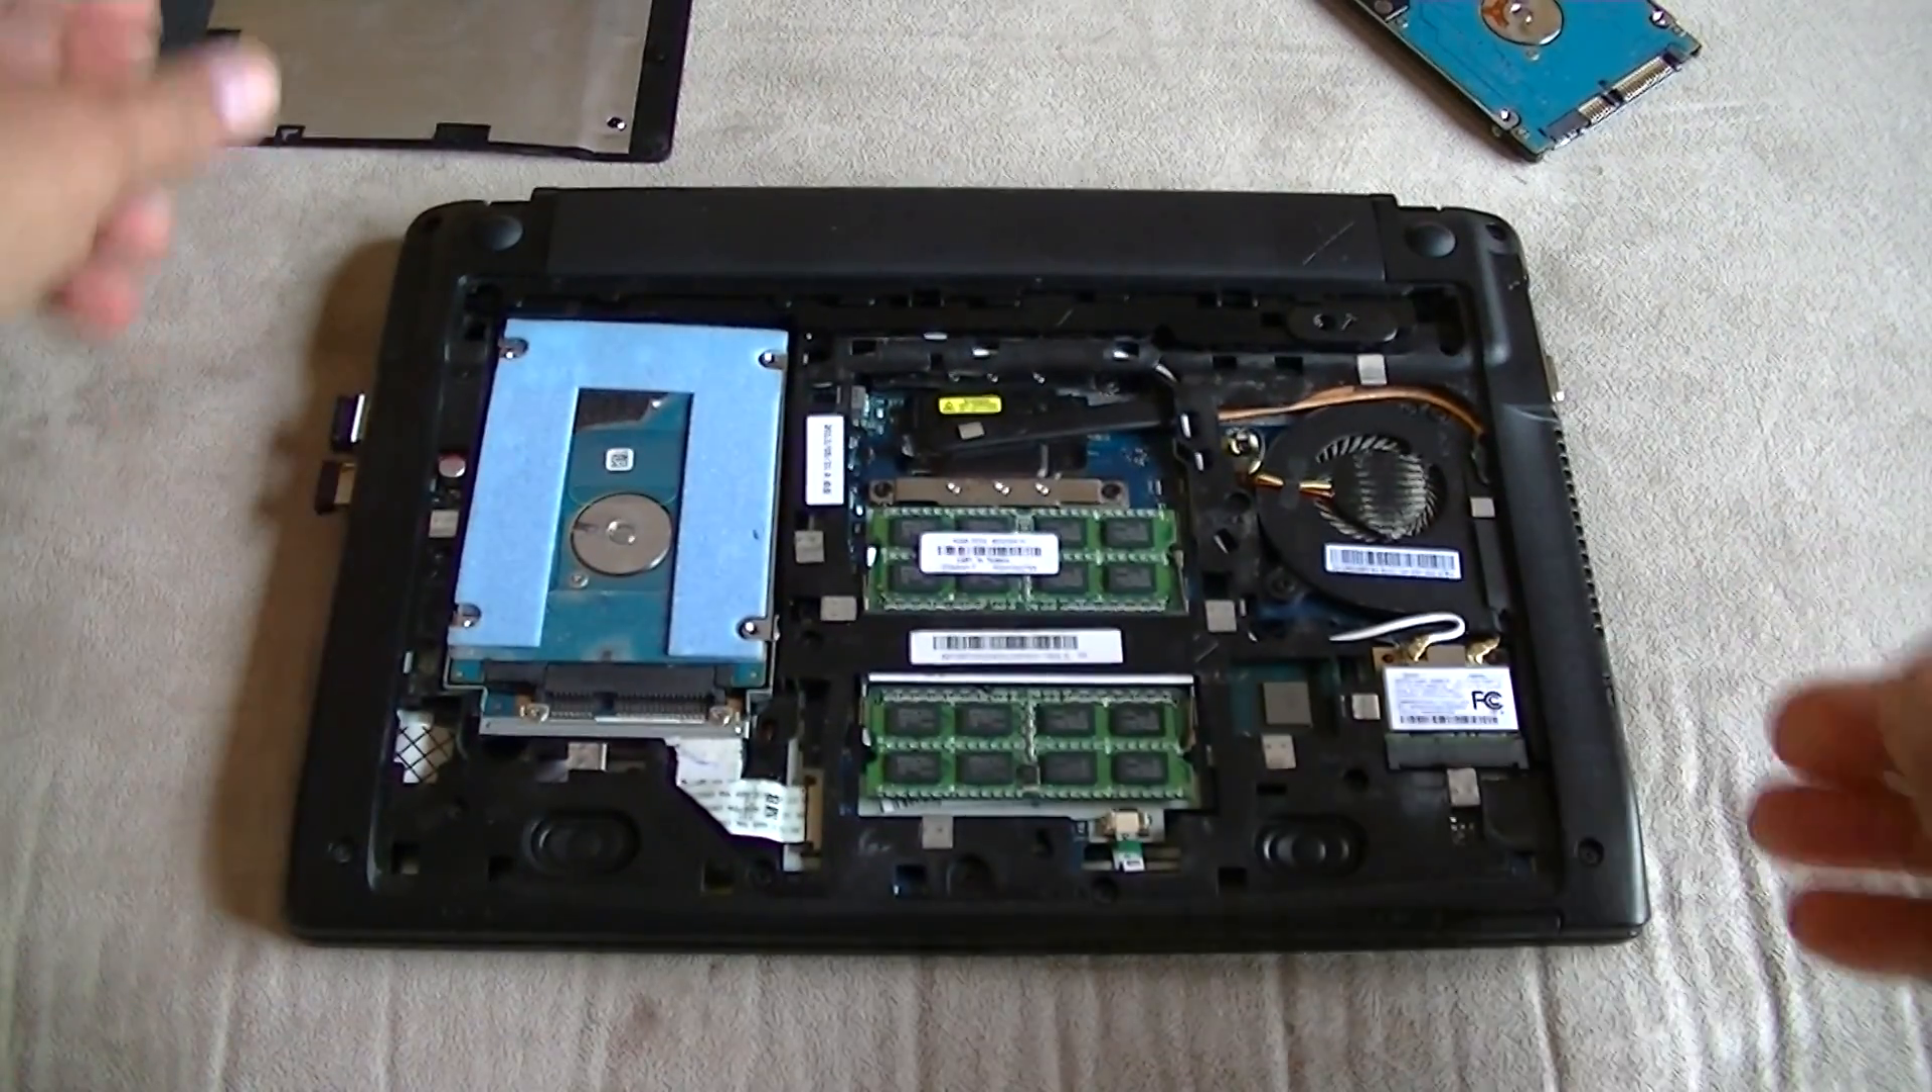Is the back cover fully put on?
No.